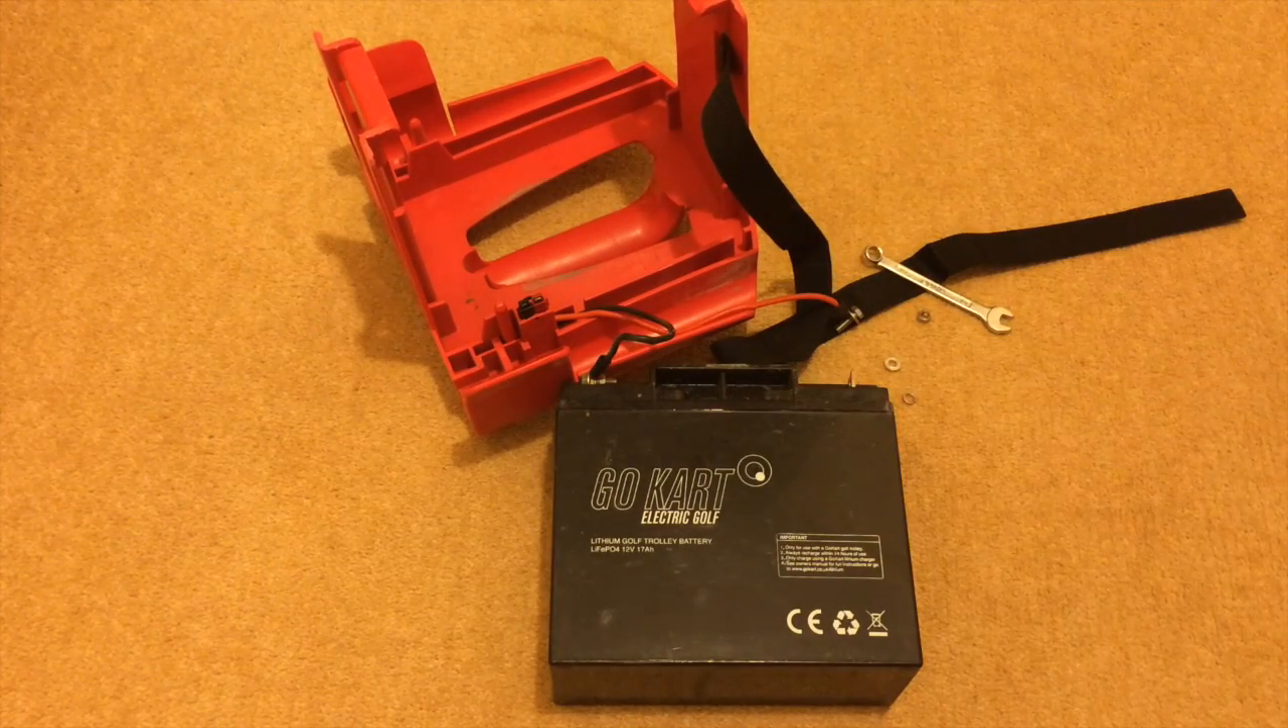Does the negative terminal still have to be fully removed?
Yes.